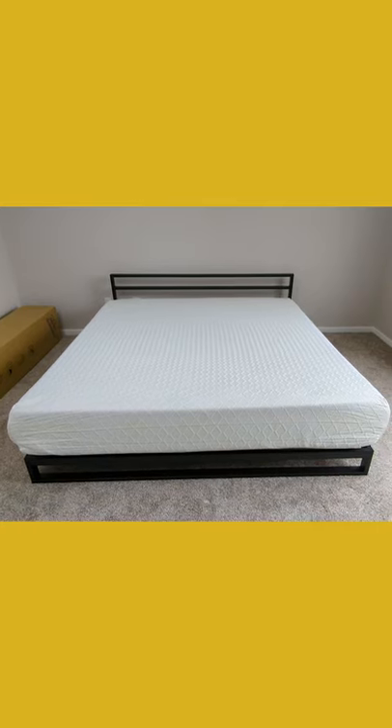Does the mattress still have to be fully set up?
No.